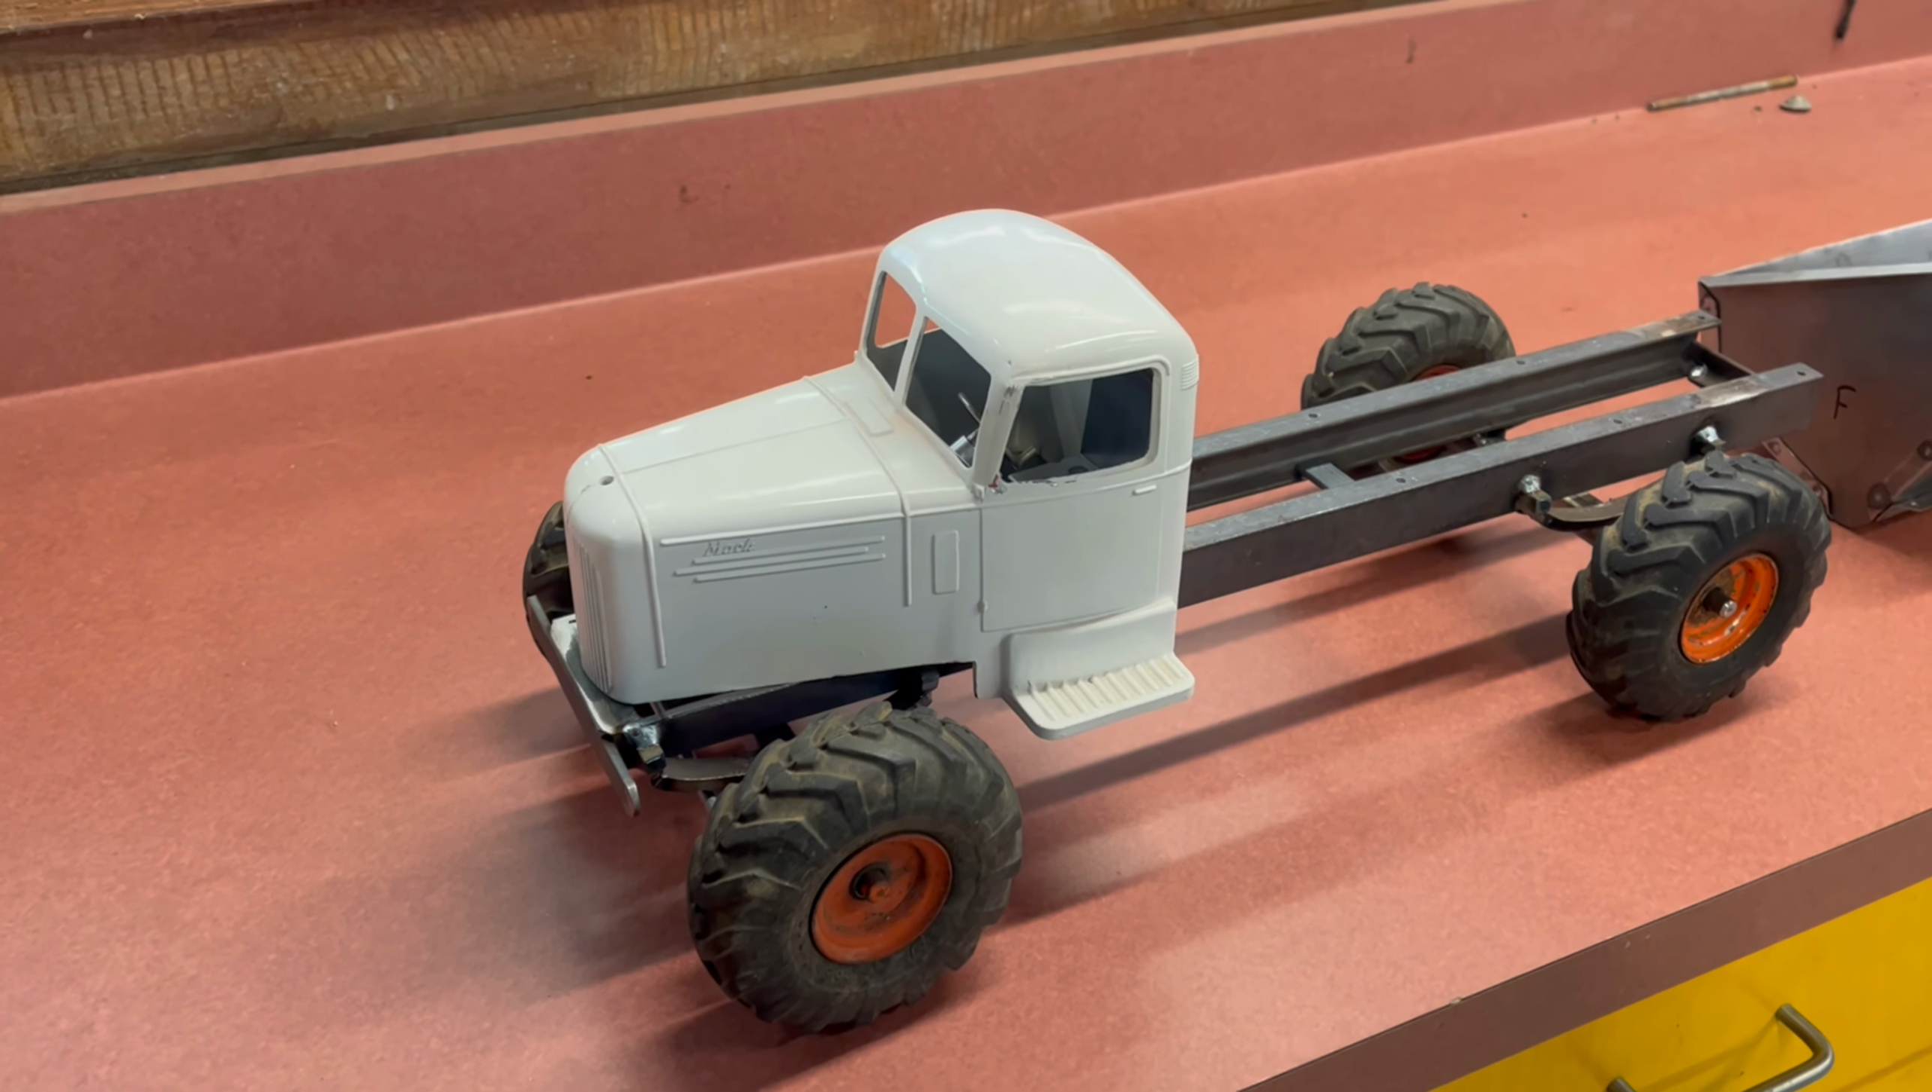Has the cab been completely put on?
Yes.